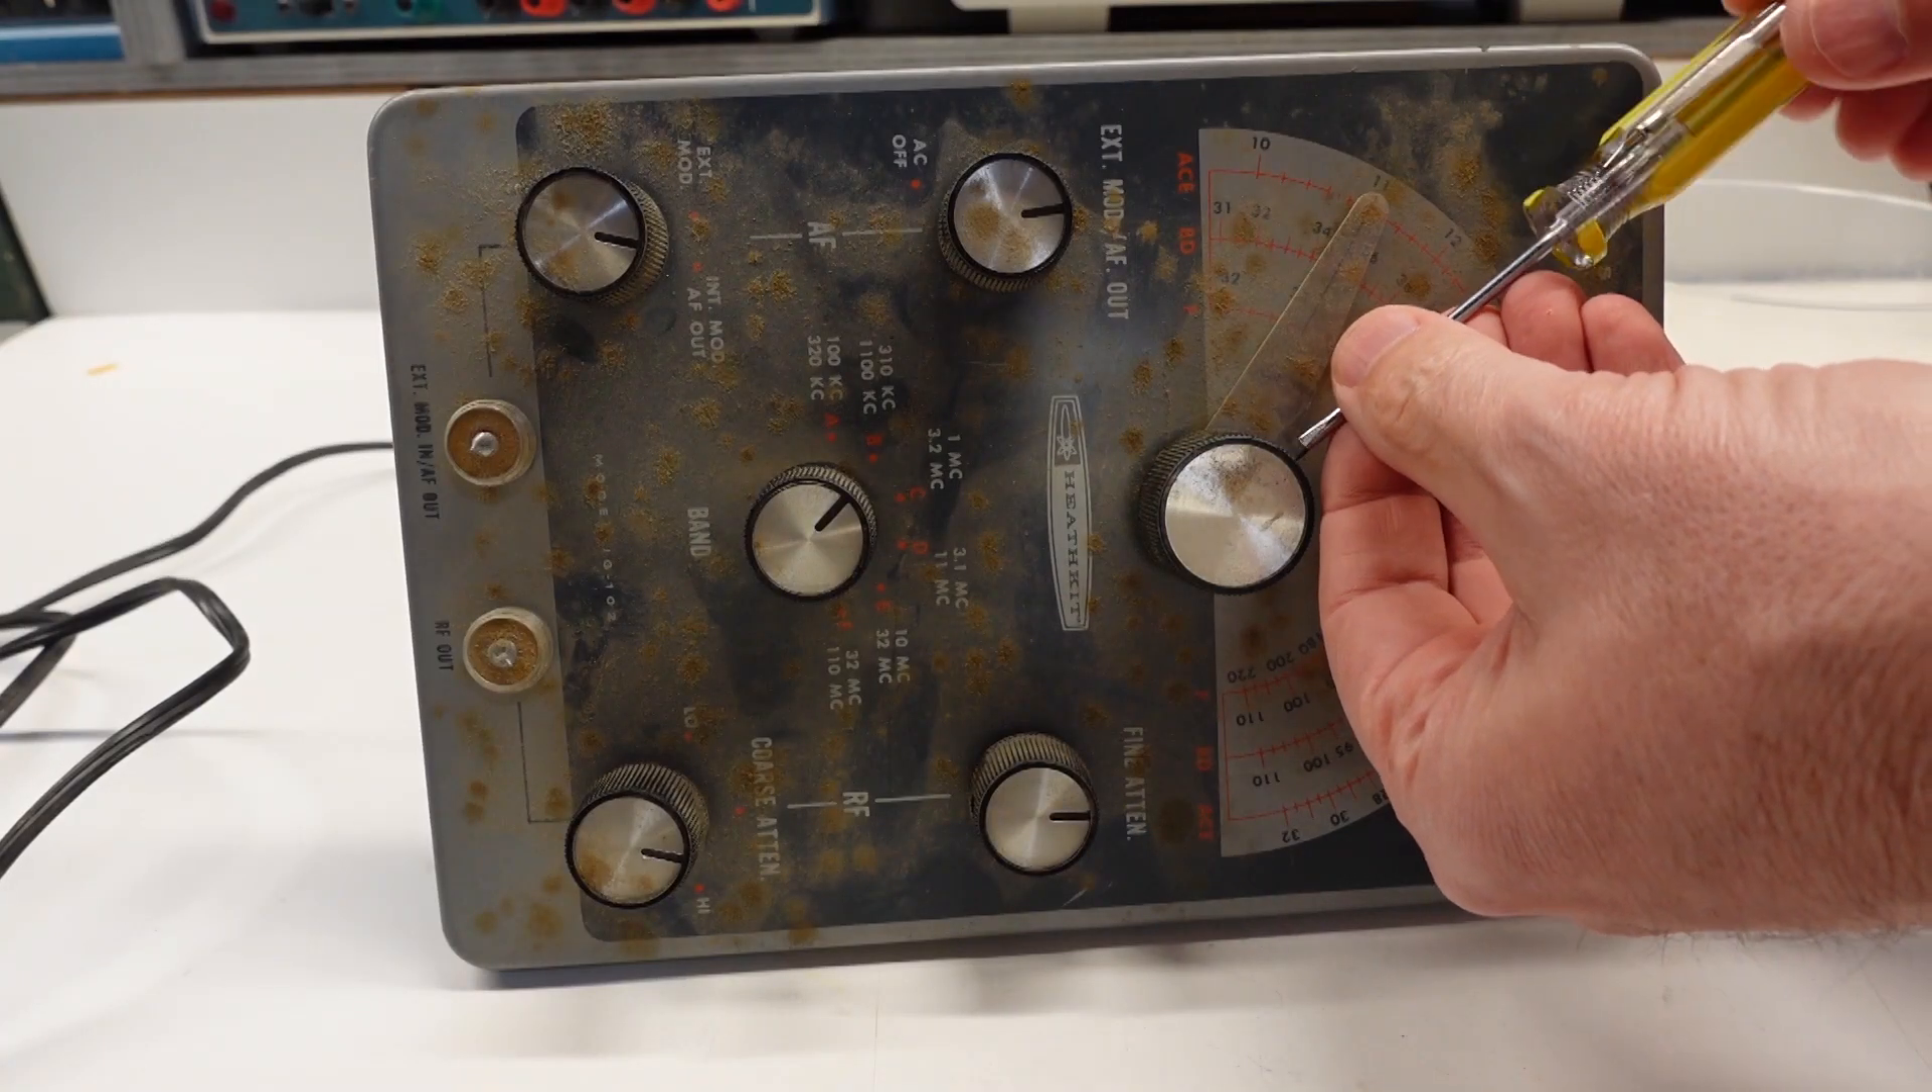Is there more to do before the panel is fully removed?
Yes.